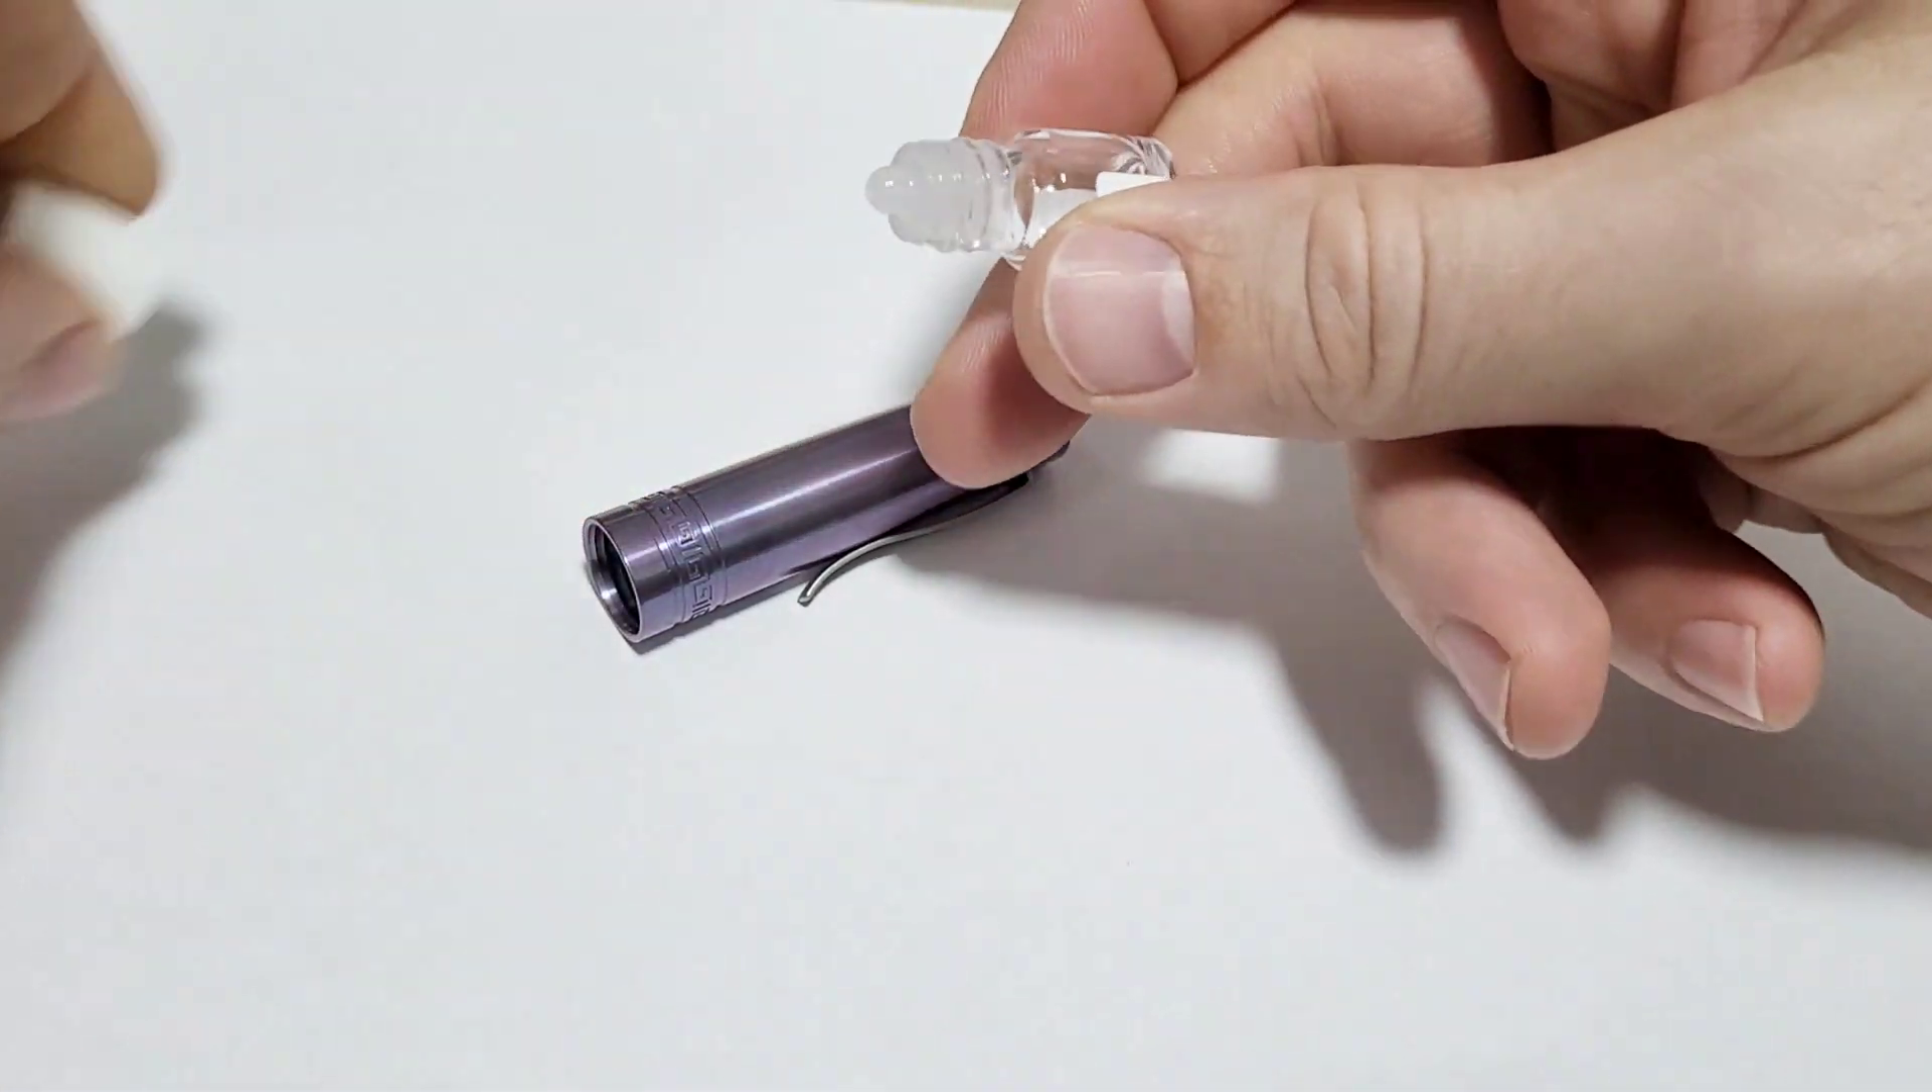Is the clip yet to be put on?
No.